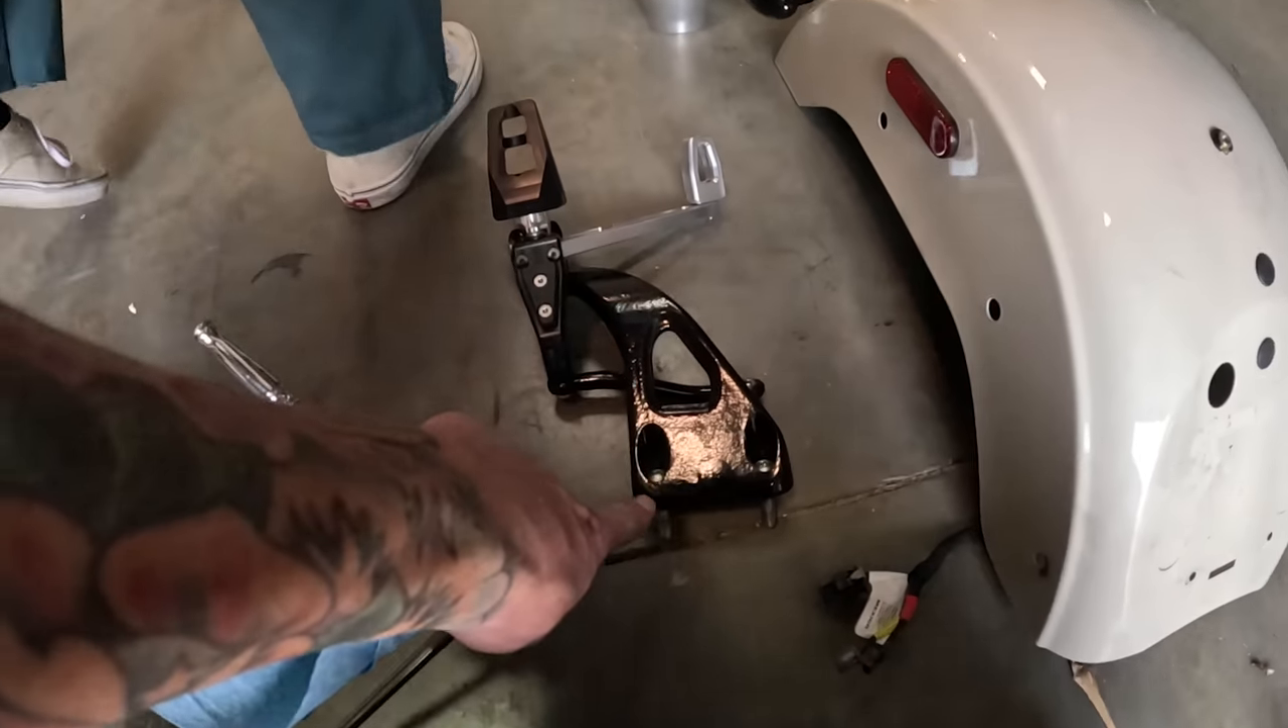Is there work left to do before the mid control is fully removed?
No.